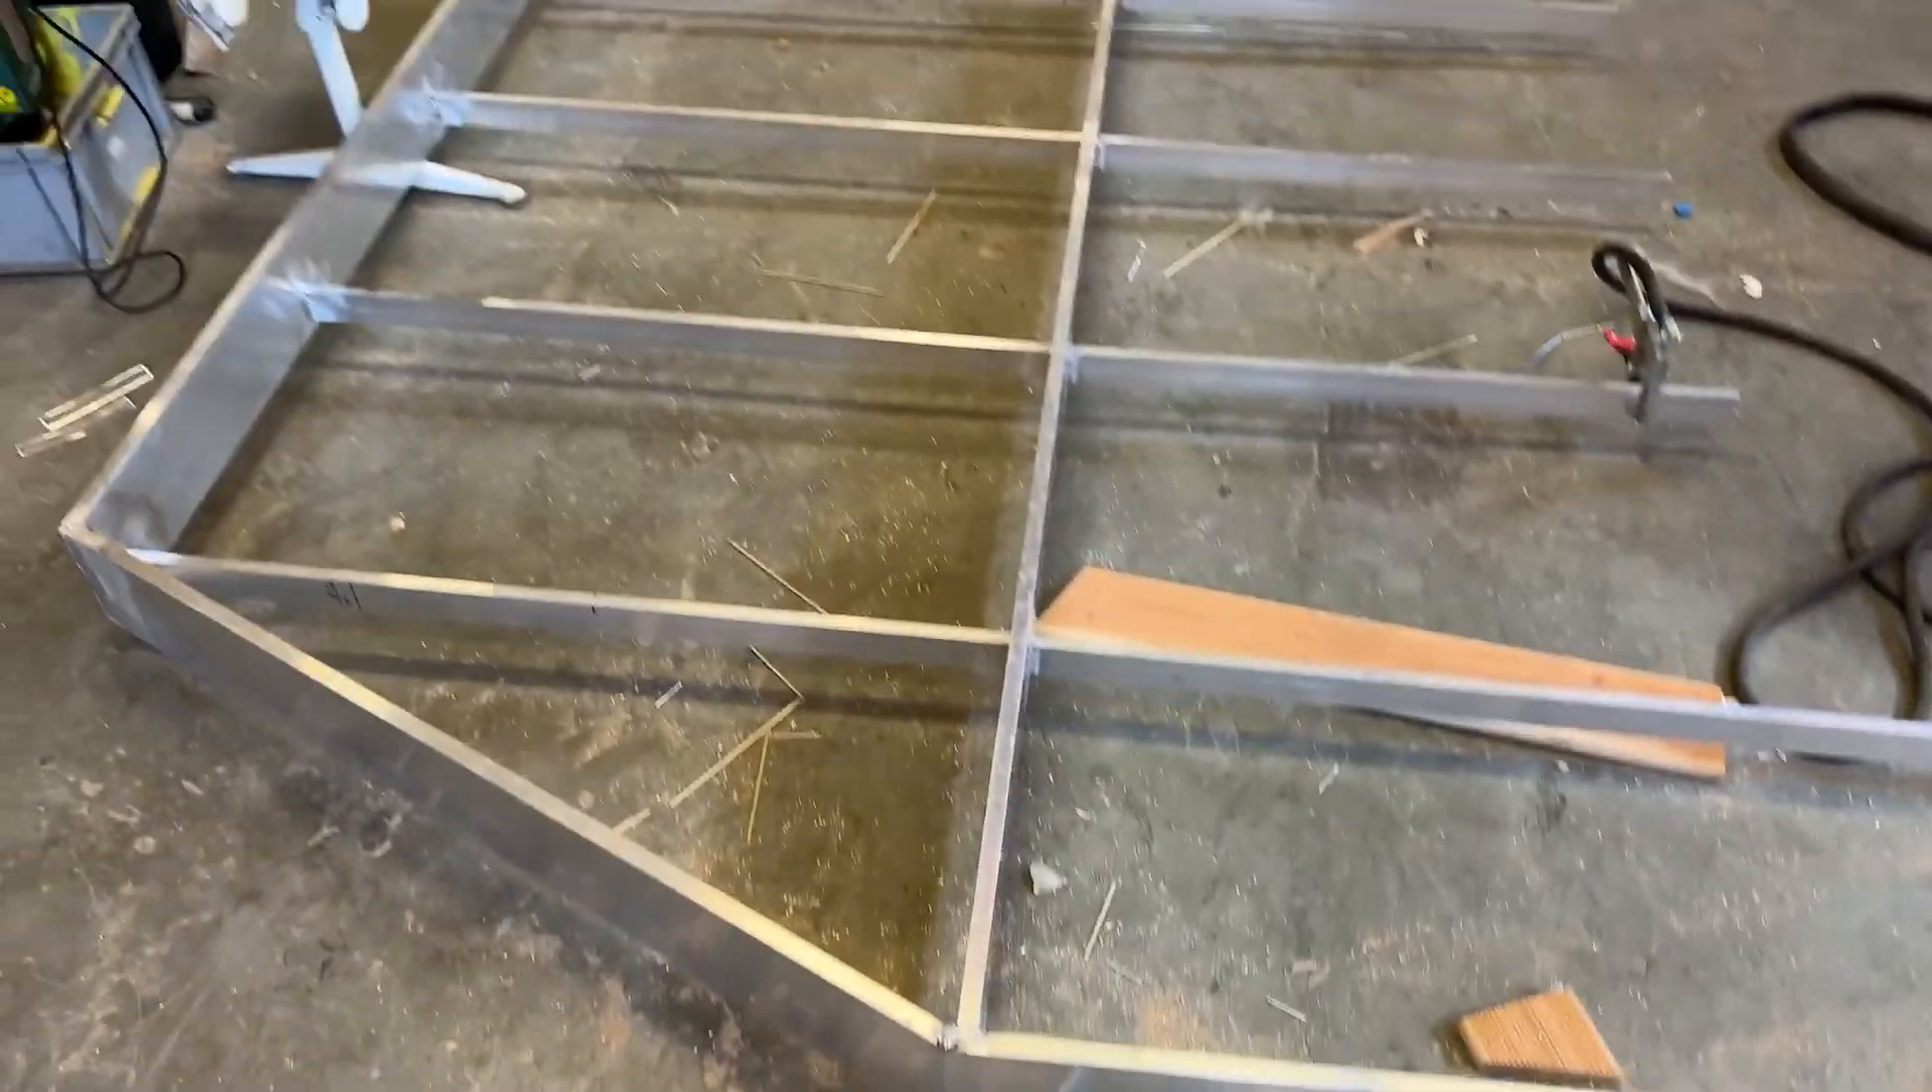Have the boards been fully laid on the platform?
No.